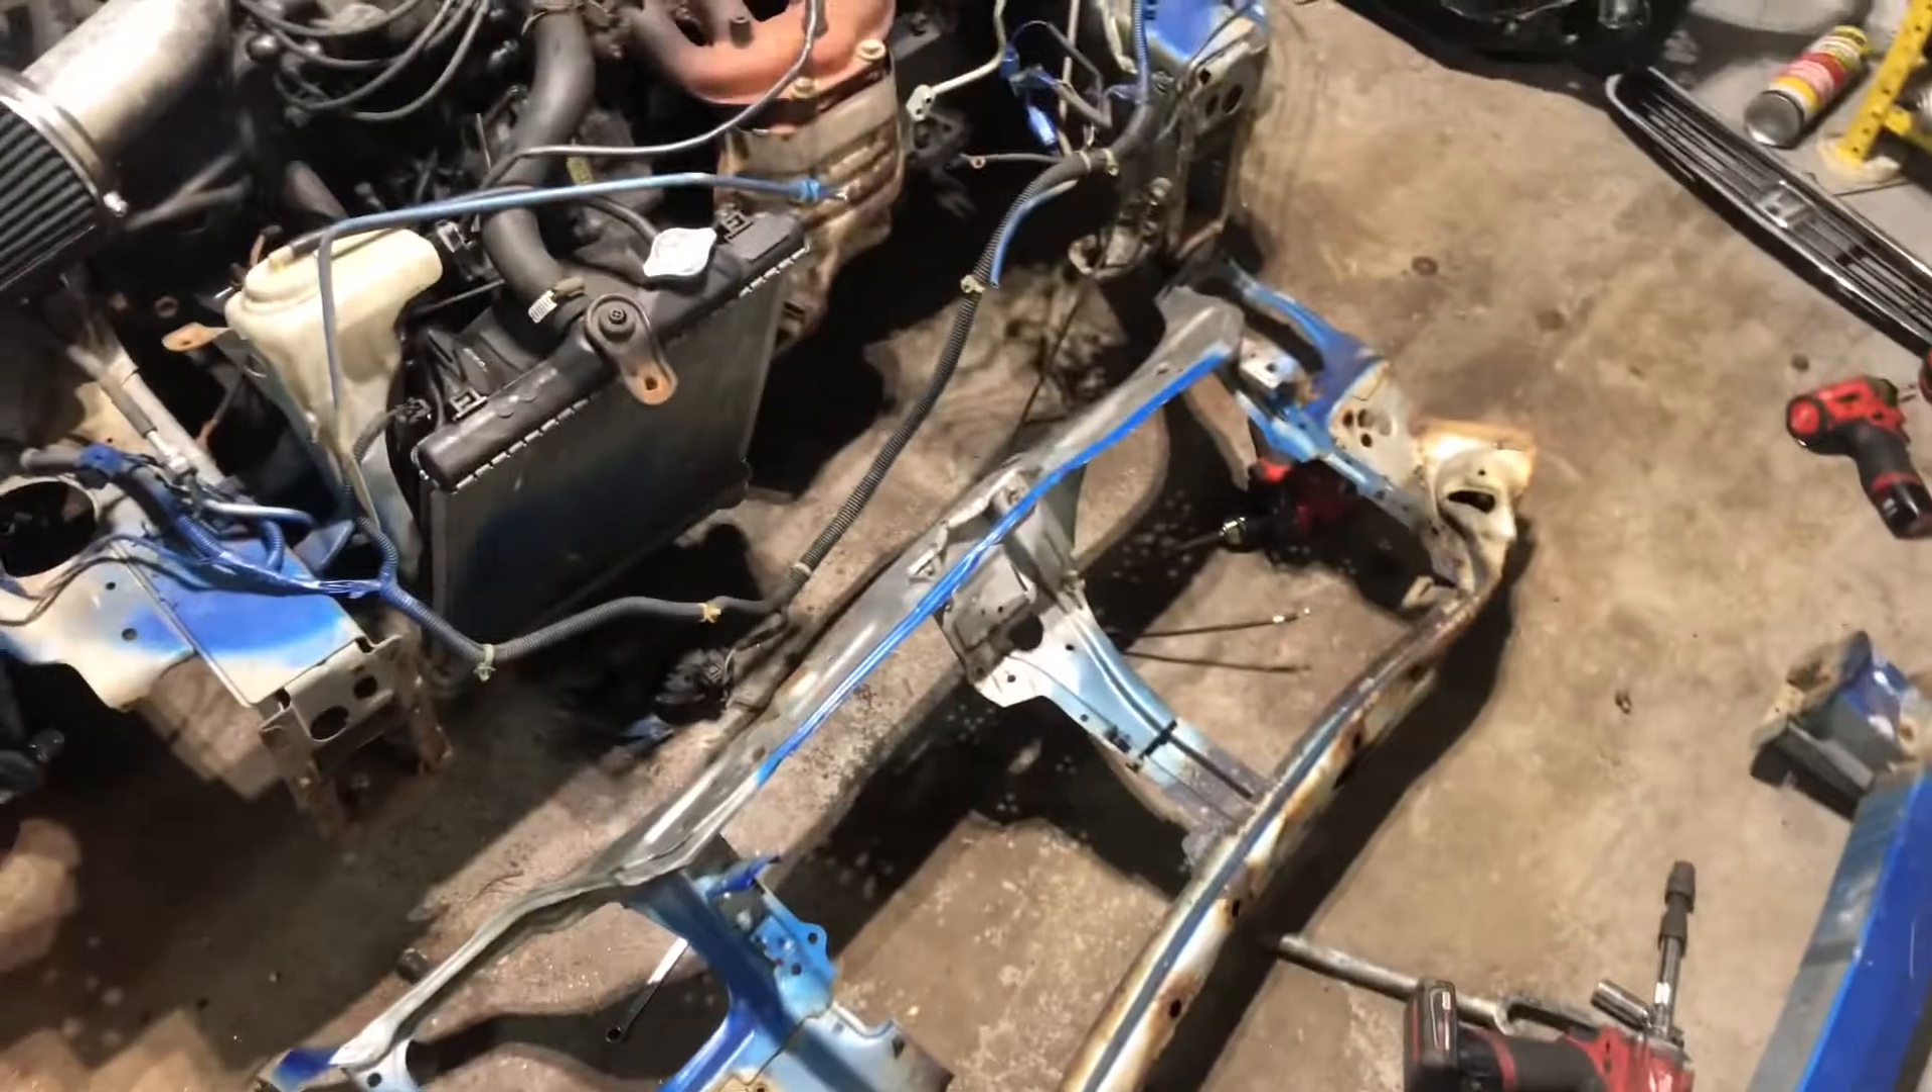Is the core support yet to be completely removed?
No.